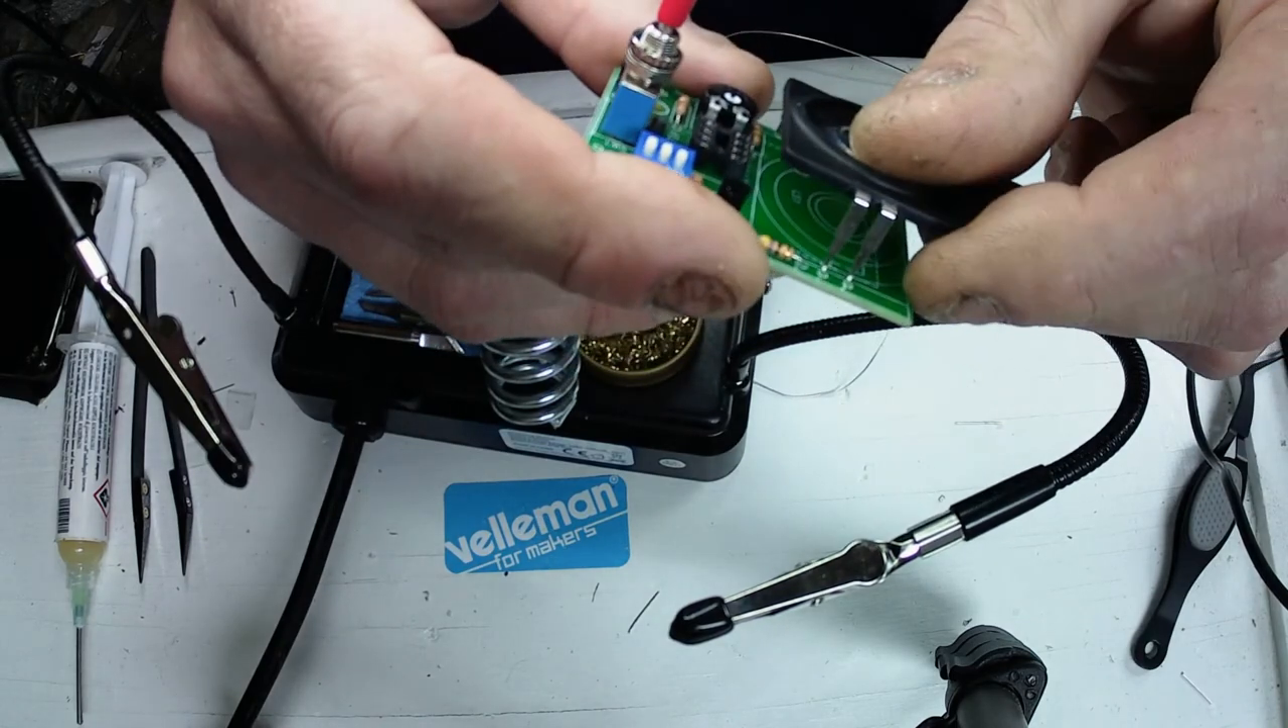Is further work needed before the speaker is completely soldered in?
Yes.